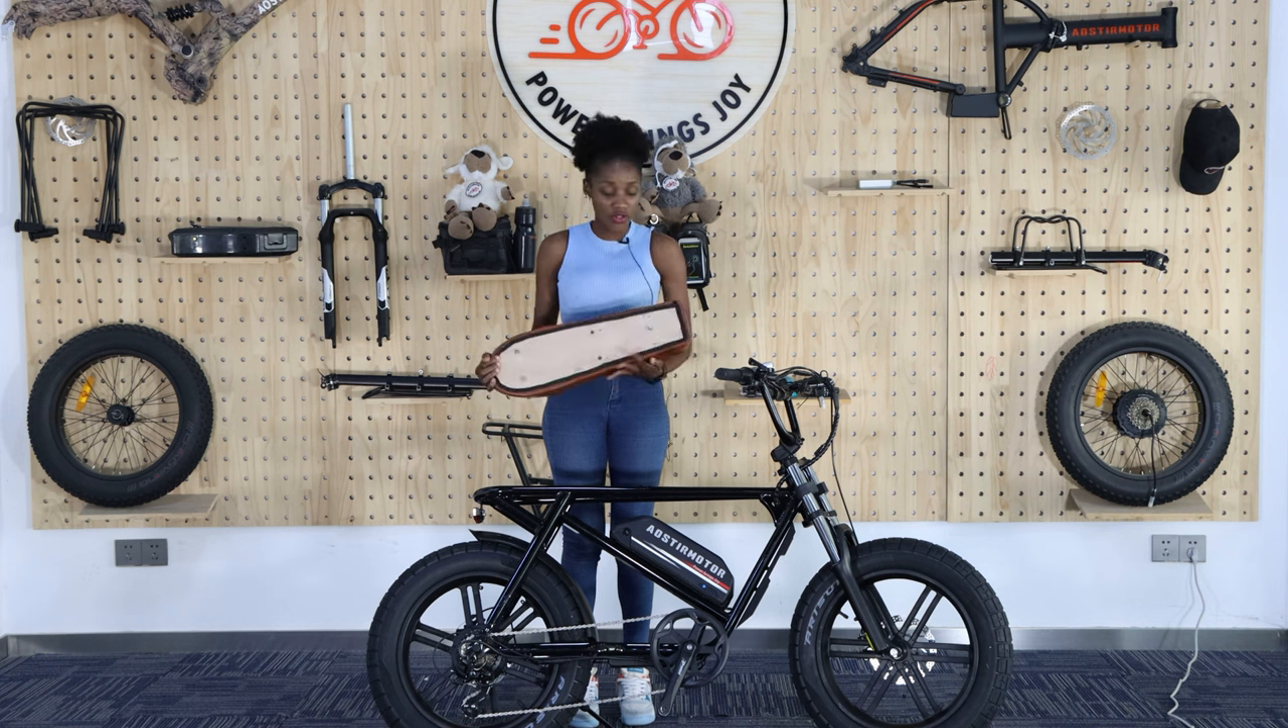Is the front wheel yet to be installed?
No.